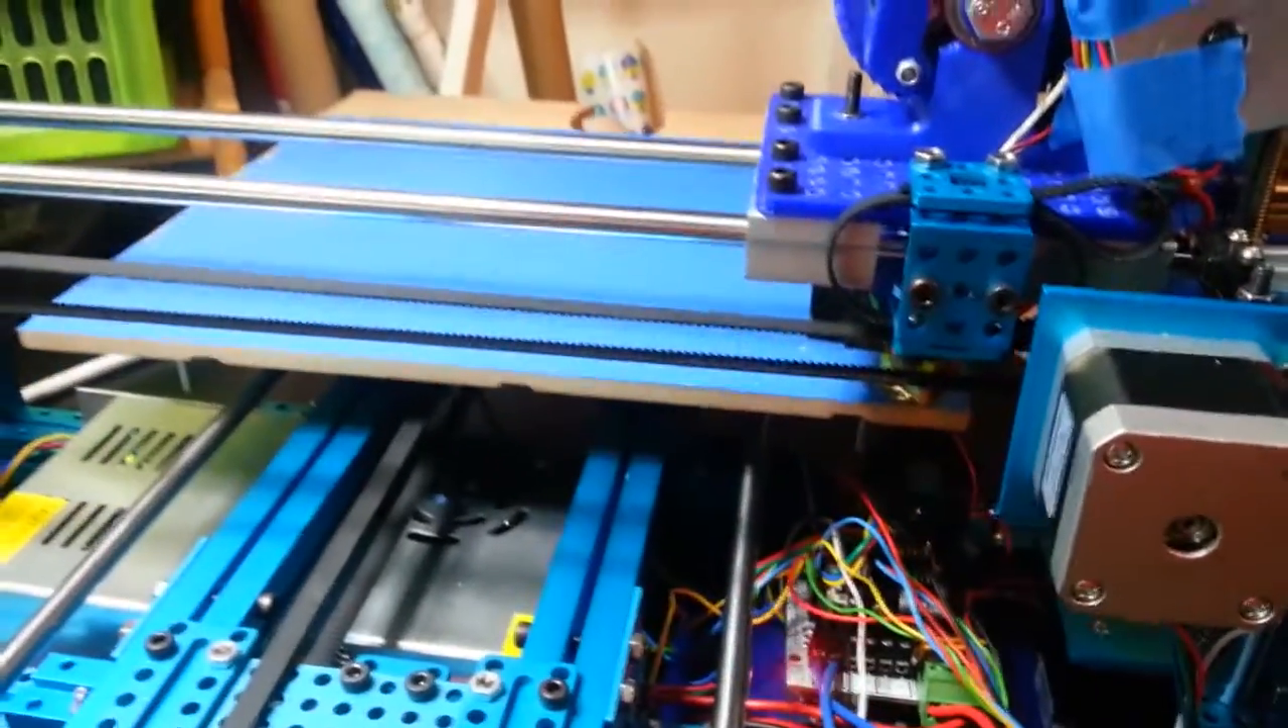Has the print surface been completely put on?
Yes.